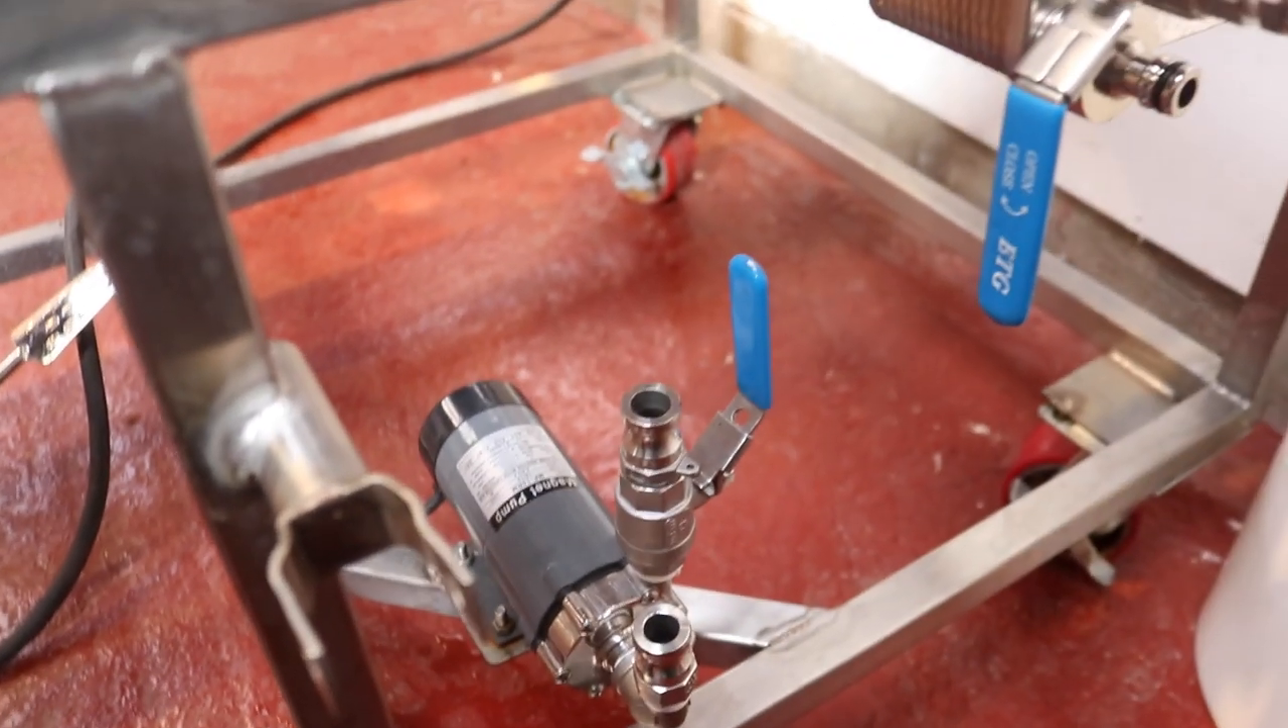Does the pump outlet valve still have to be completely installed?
No.